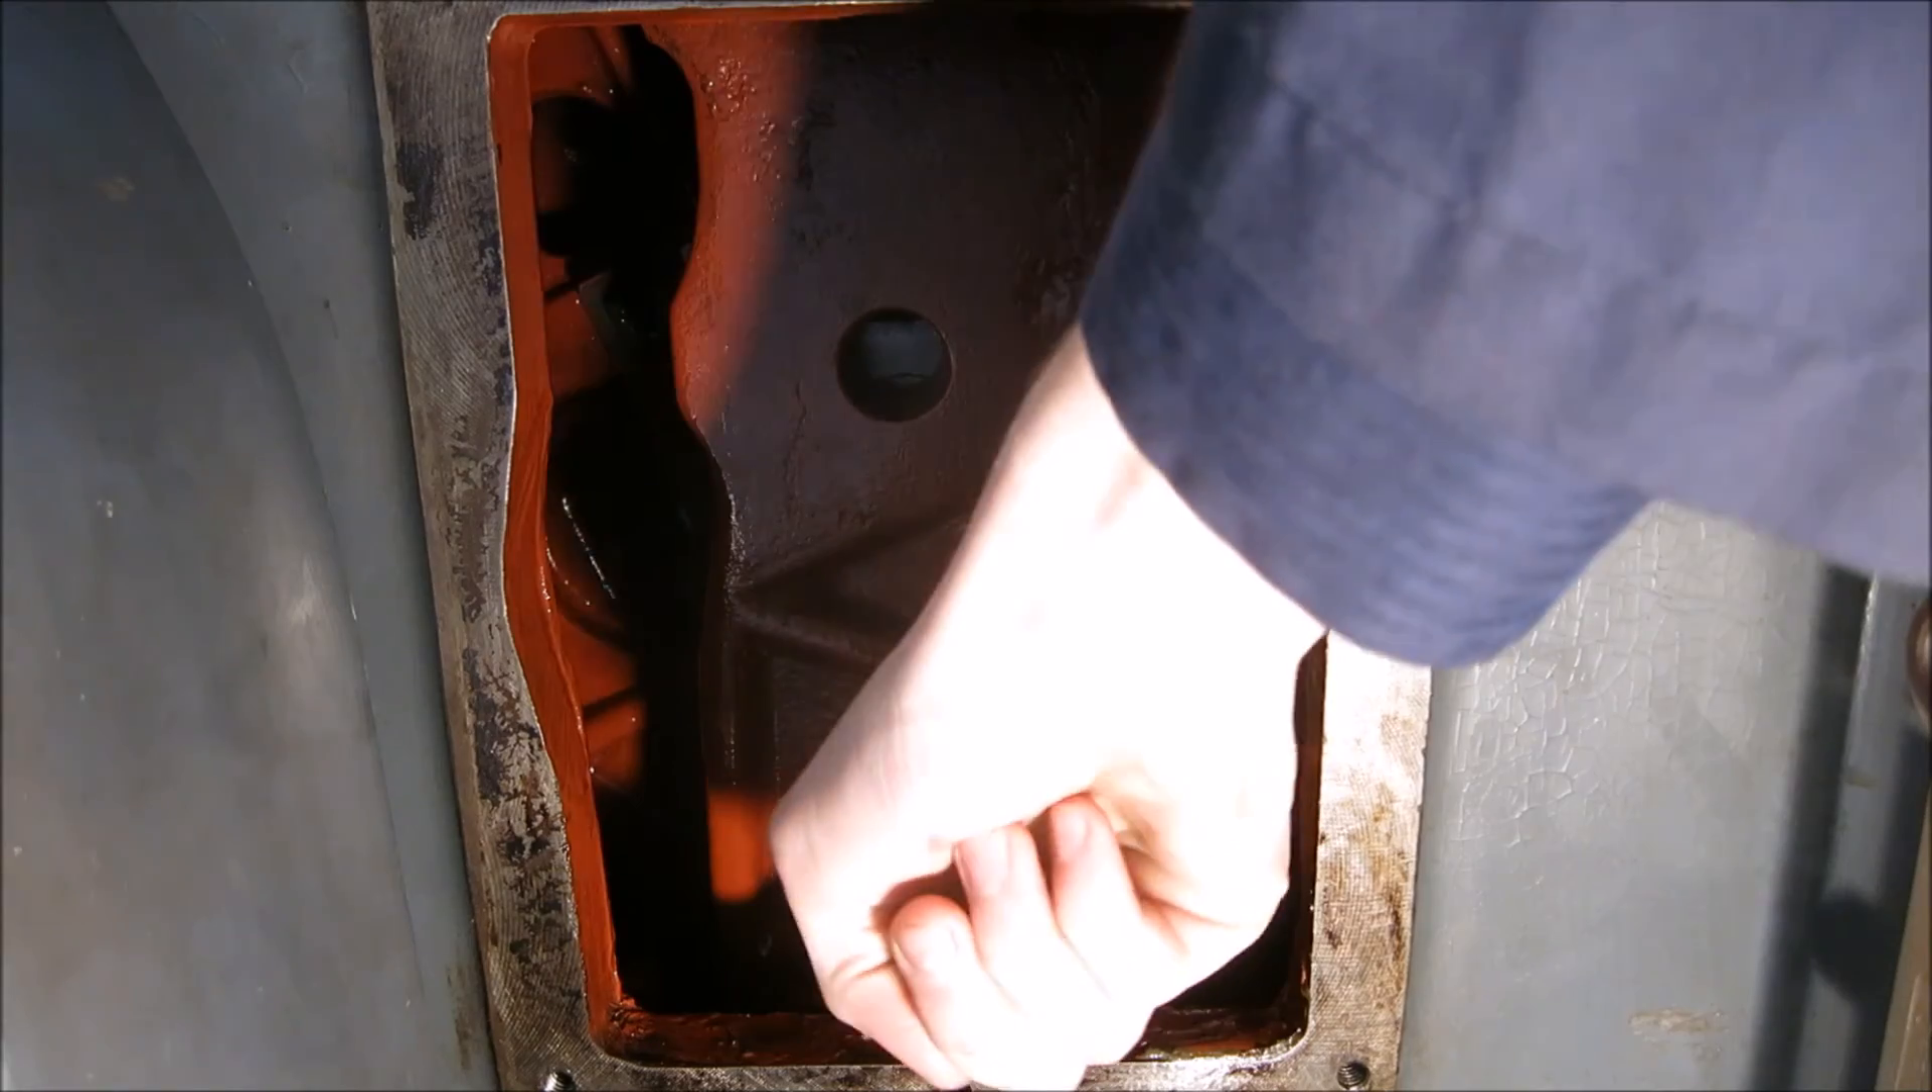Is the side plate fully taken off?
Yes.